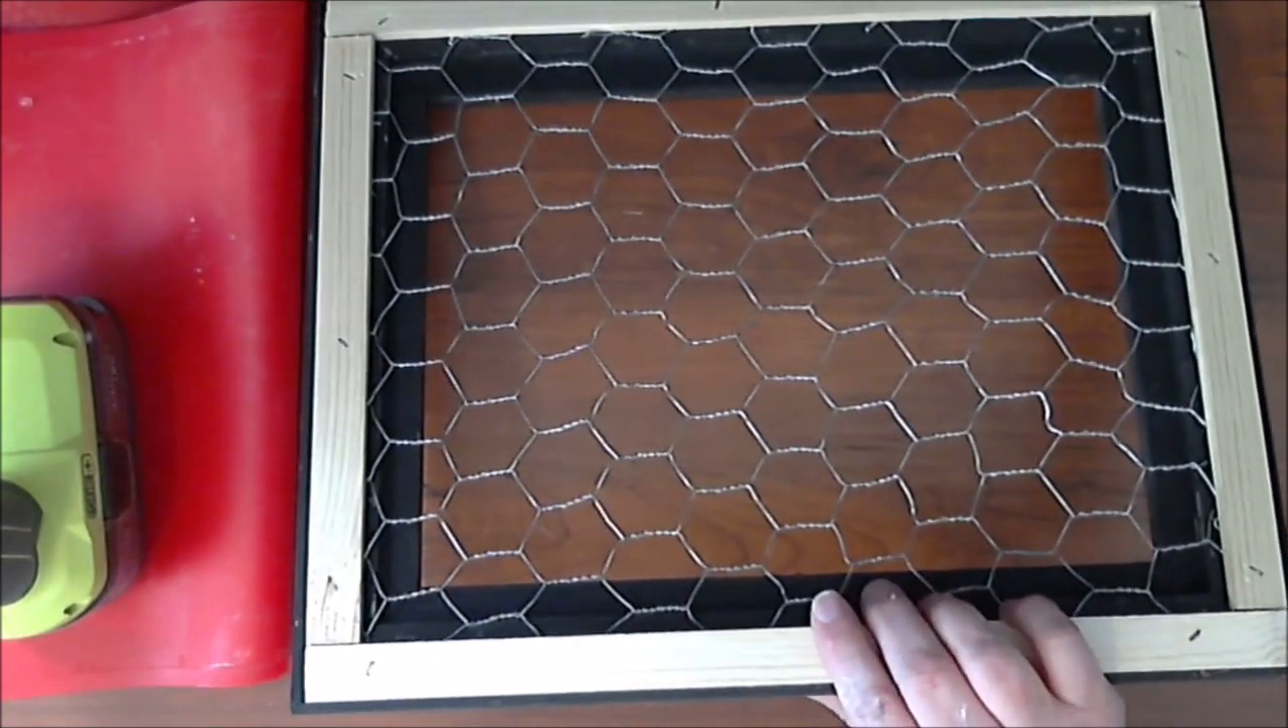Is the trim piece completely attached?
Yes.